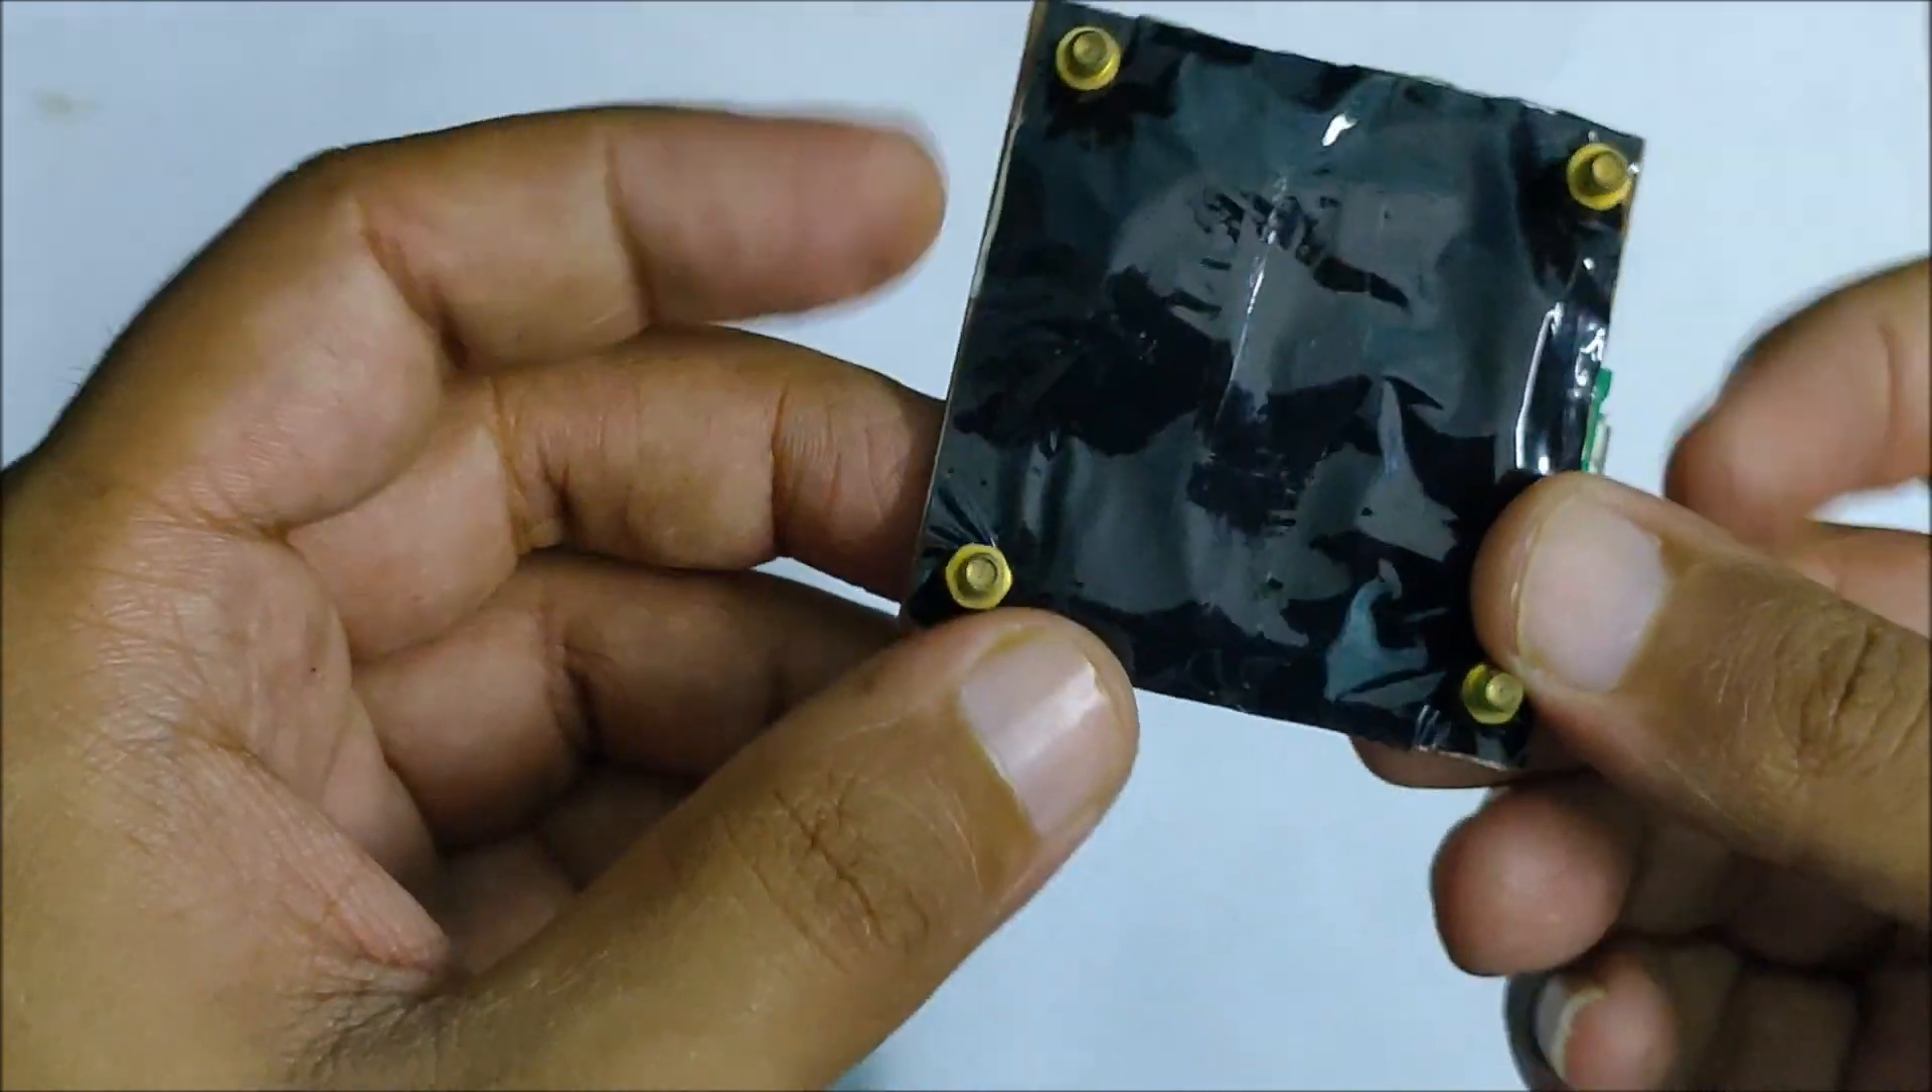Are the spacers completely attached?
Yes.